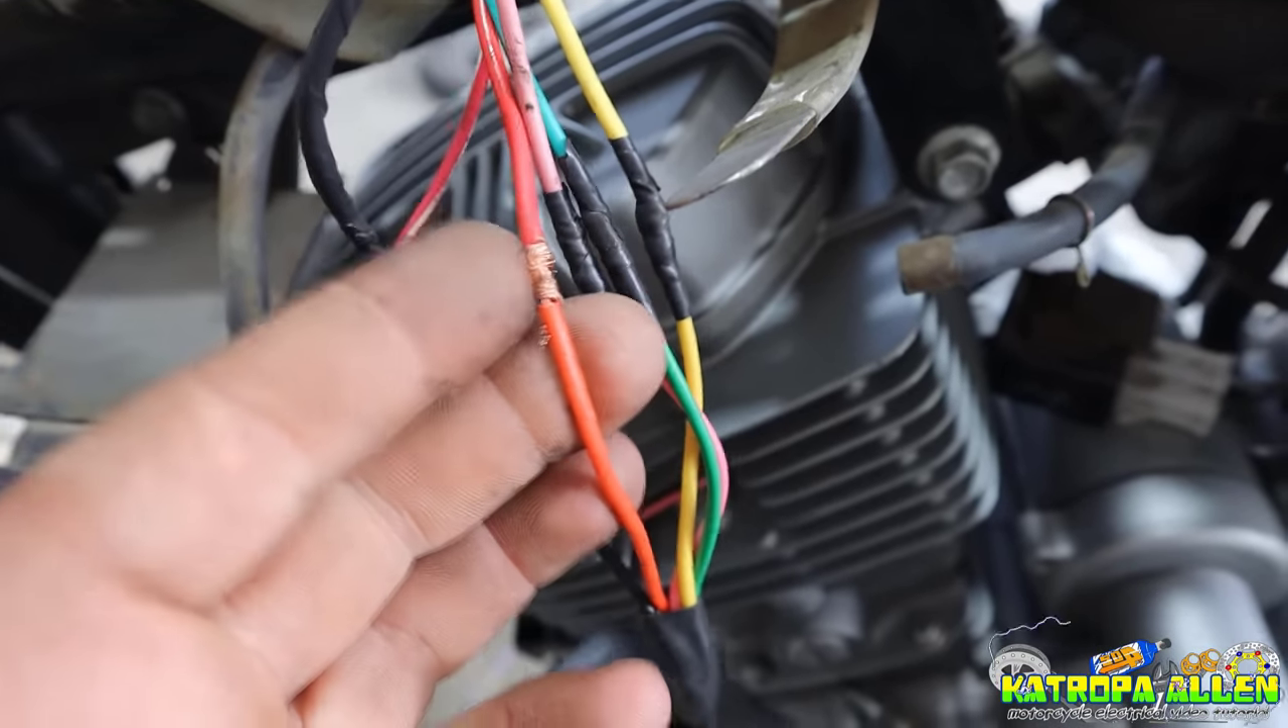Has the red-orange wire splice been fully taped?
No.